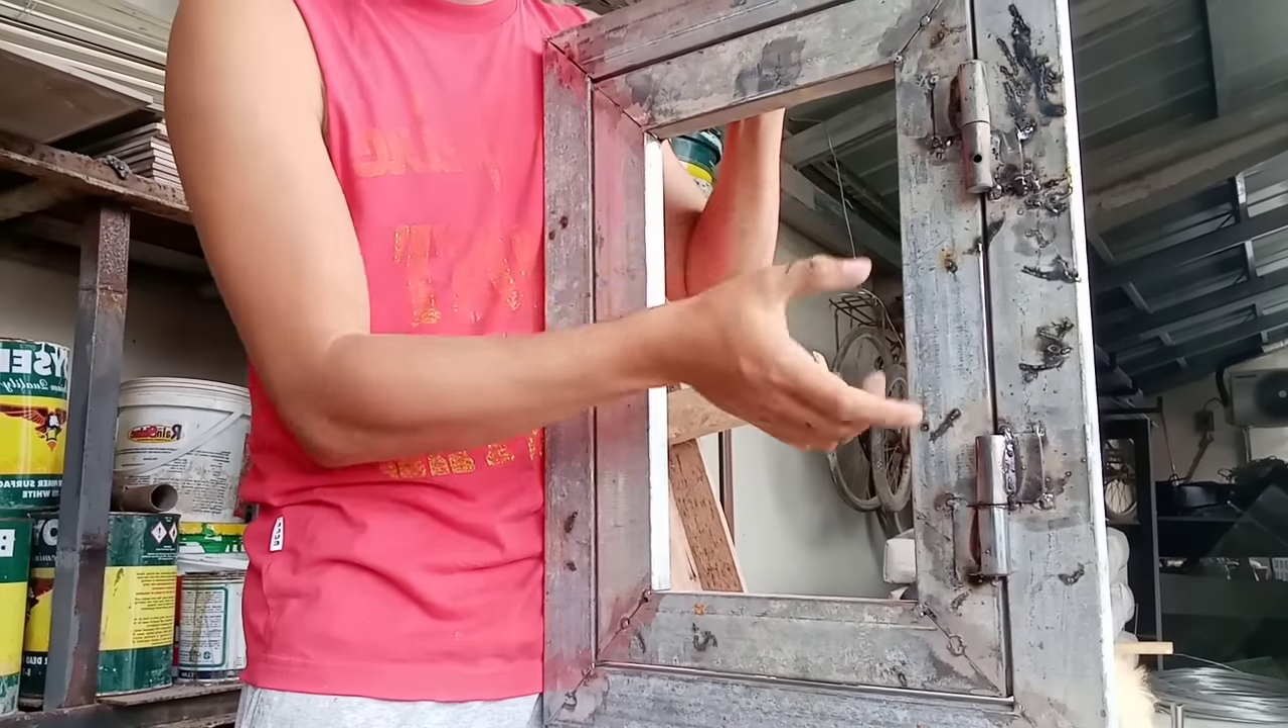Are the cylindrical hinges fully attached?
Yes.